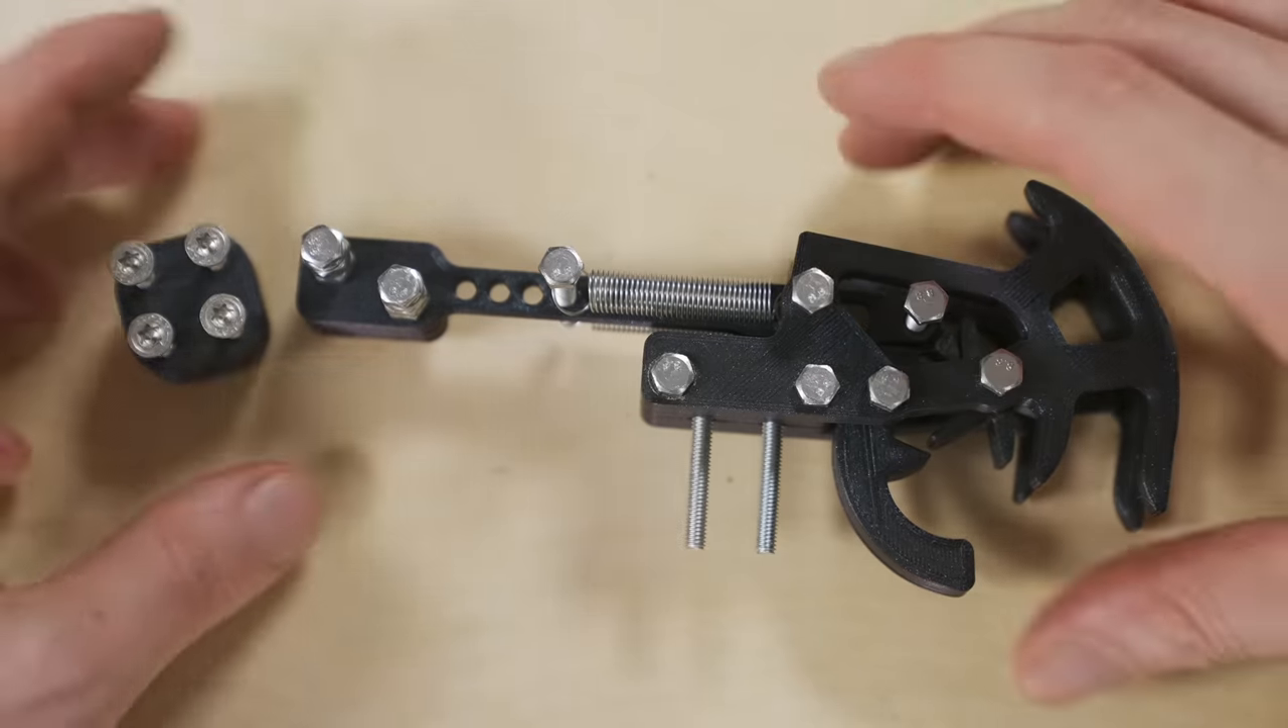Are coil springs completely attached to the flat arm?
Yes.